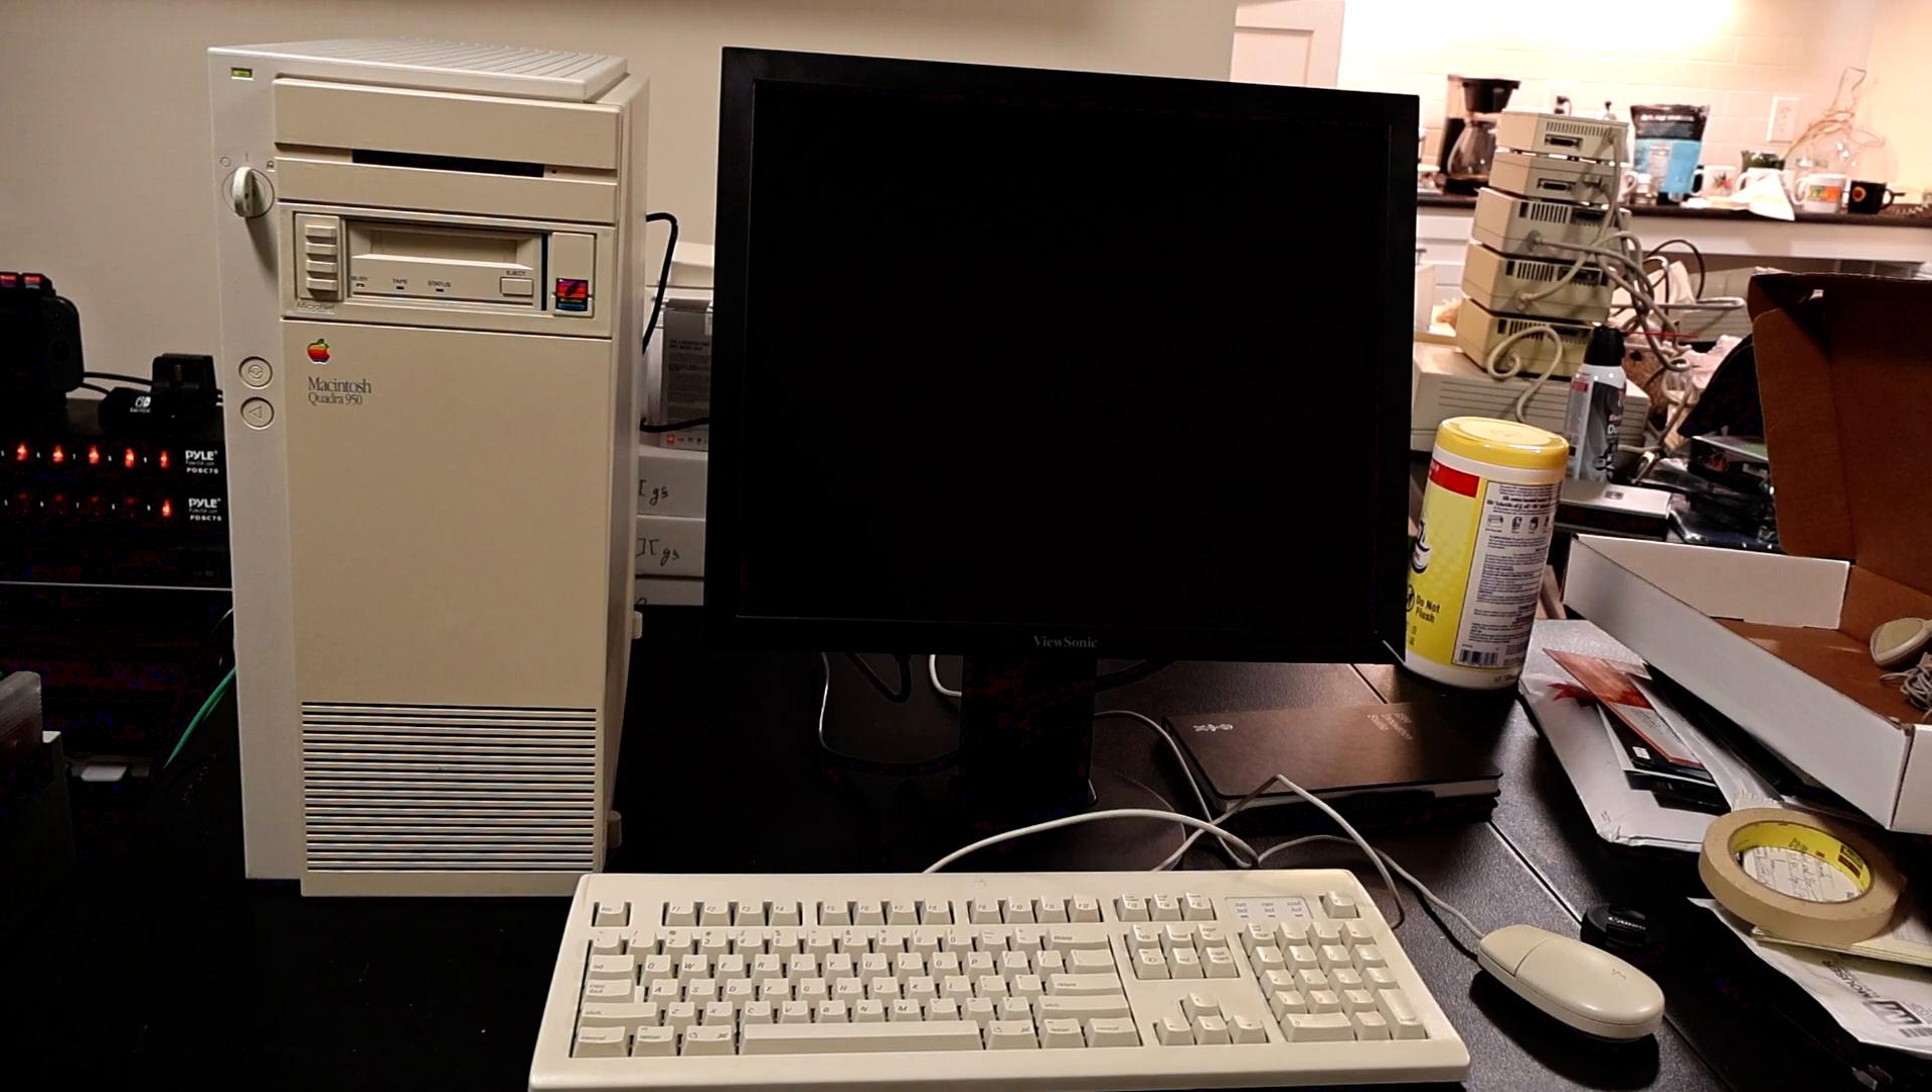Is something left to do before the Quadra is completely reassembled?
No.